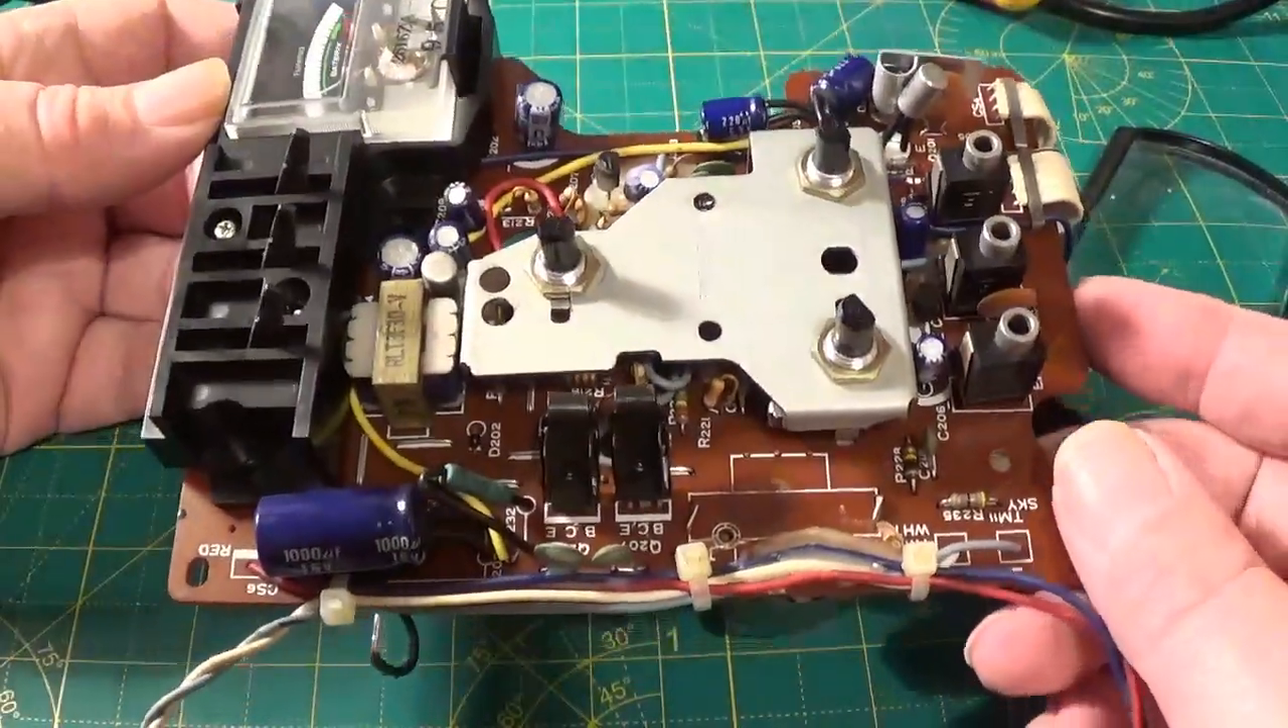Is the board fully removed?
Yes.